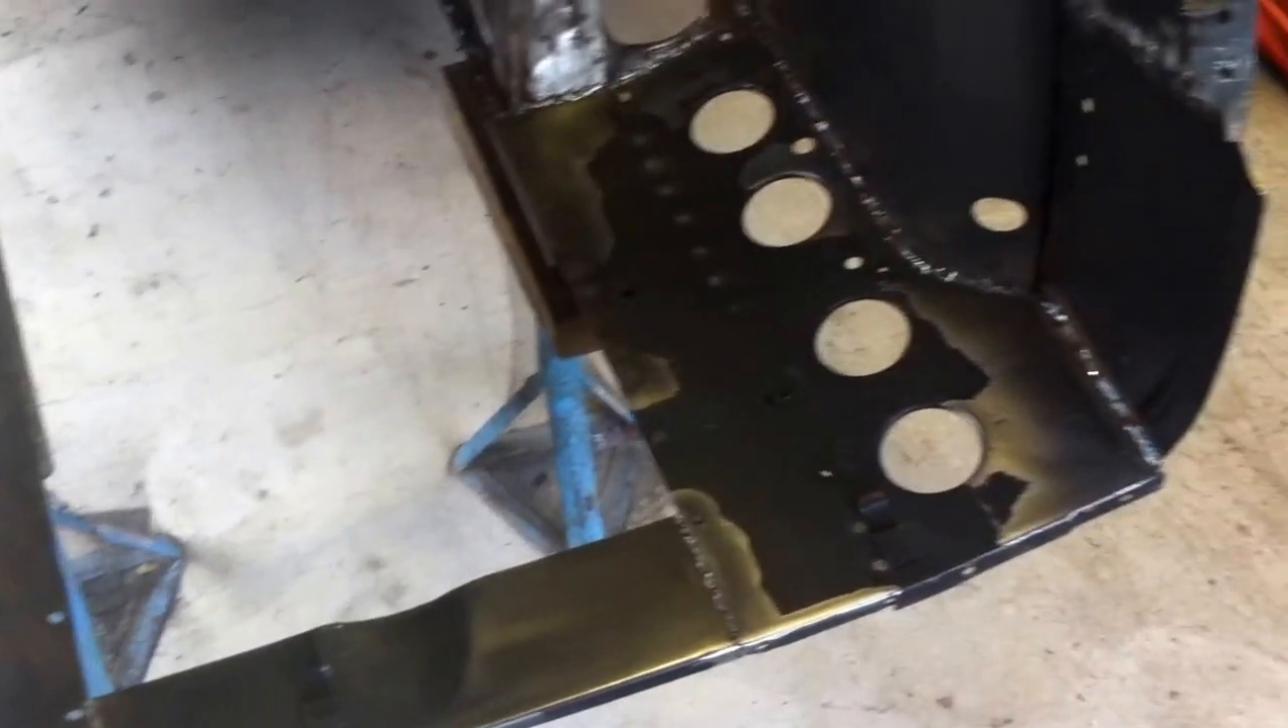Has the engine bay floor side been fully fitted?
Yes.